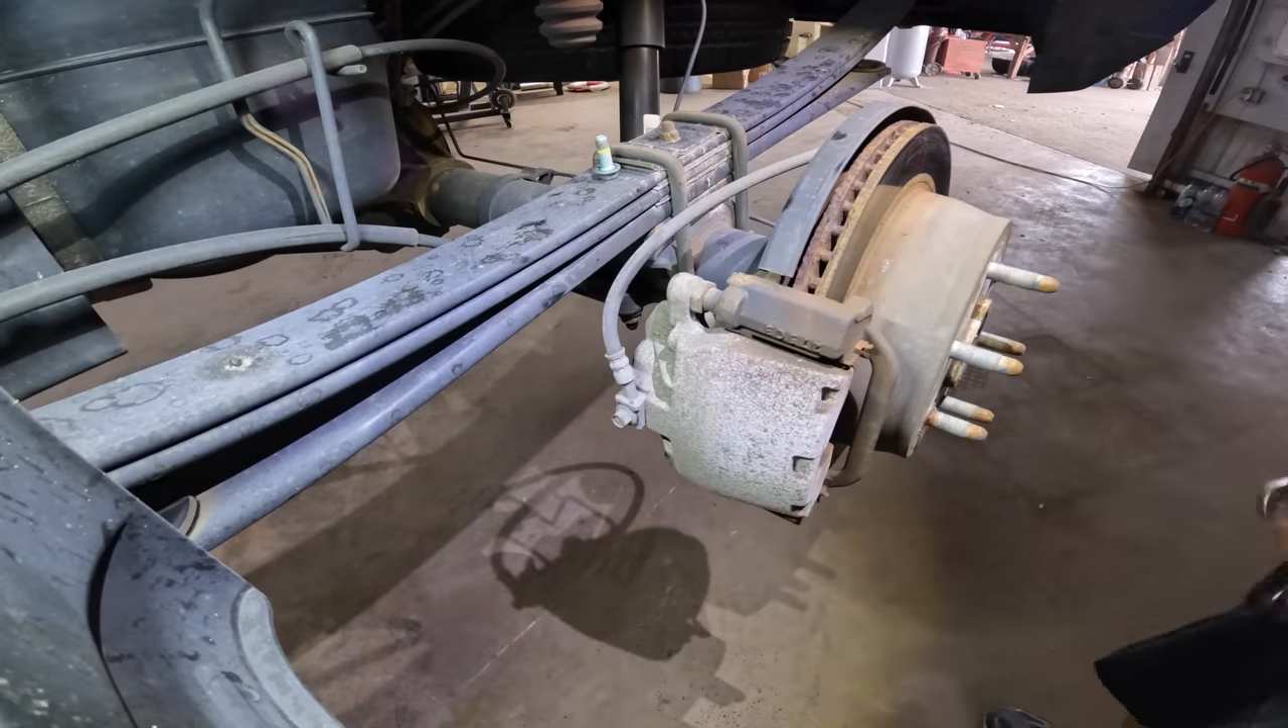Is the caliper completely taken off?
No.